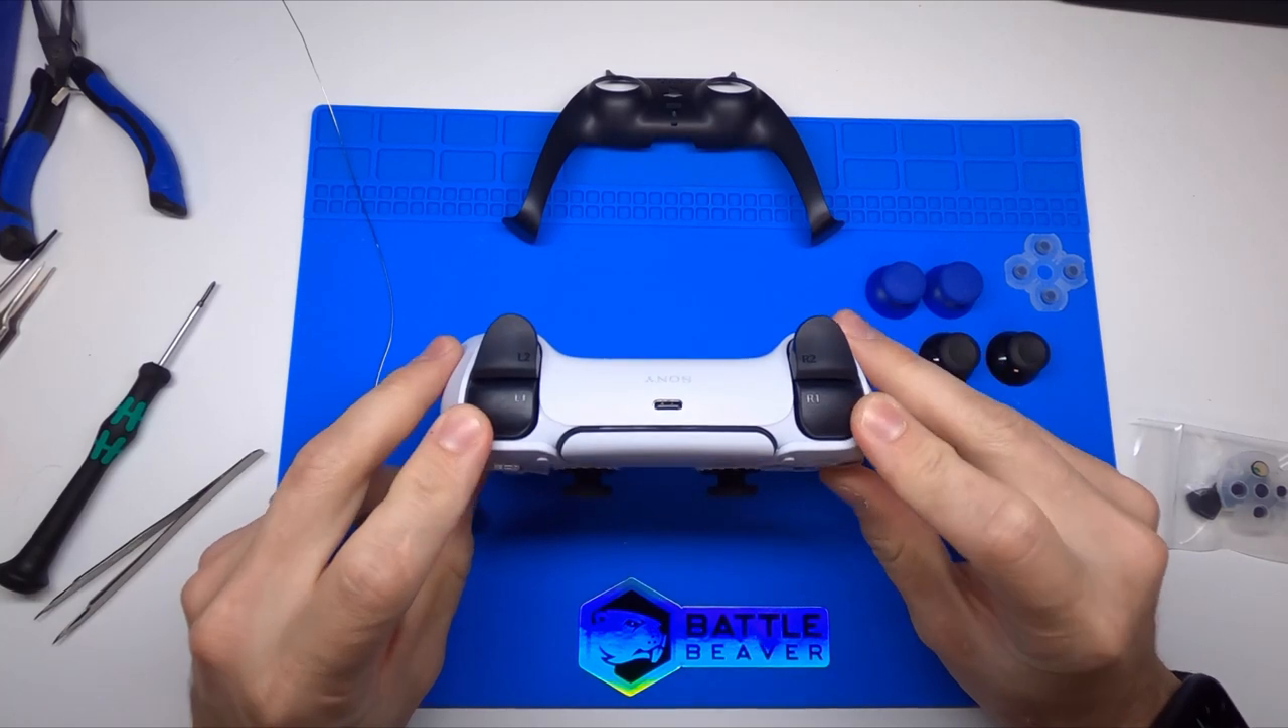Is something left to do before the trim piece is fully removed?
No.